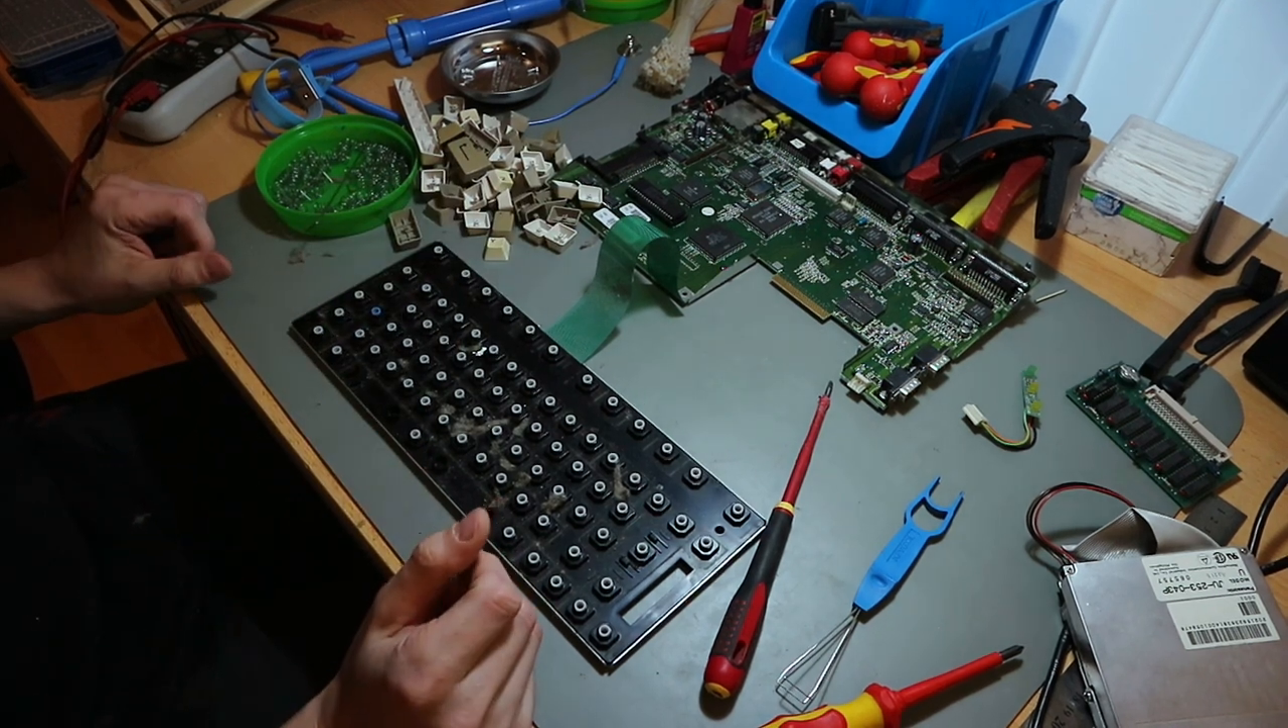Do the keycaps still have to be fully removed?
No.